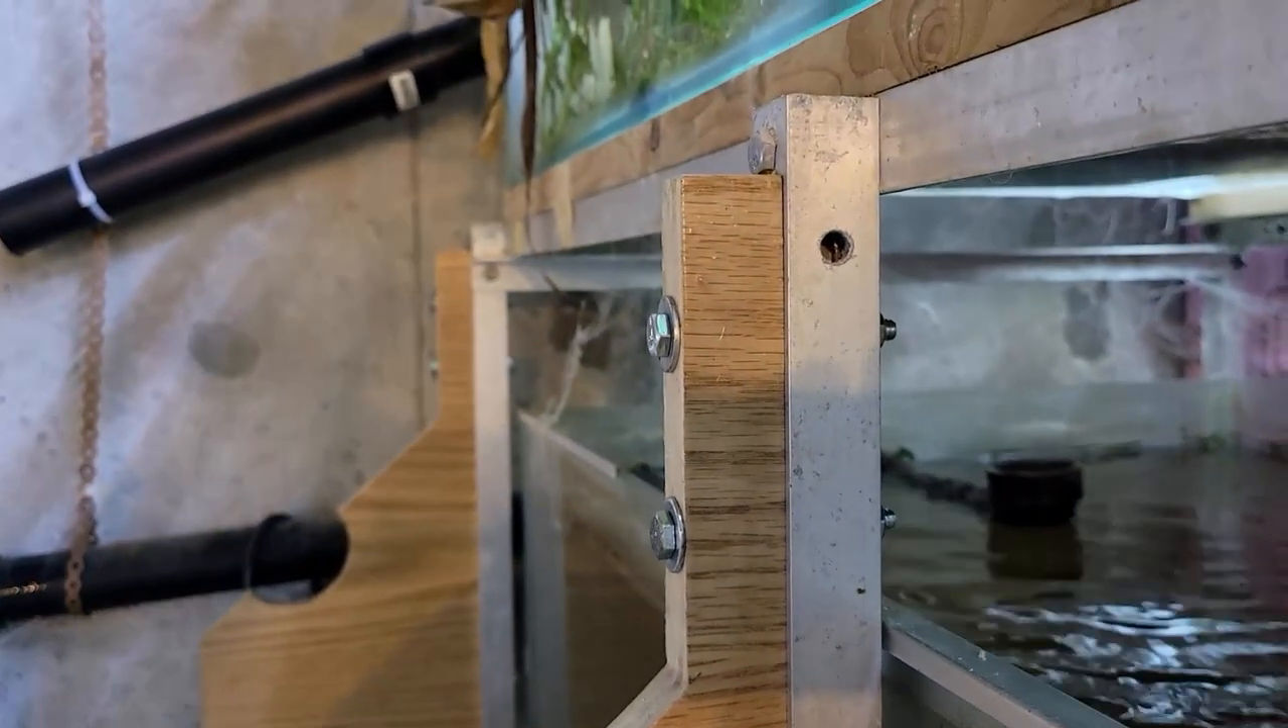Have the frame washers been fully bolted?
Yes.